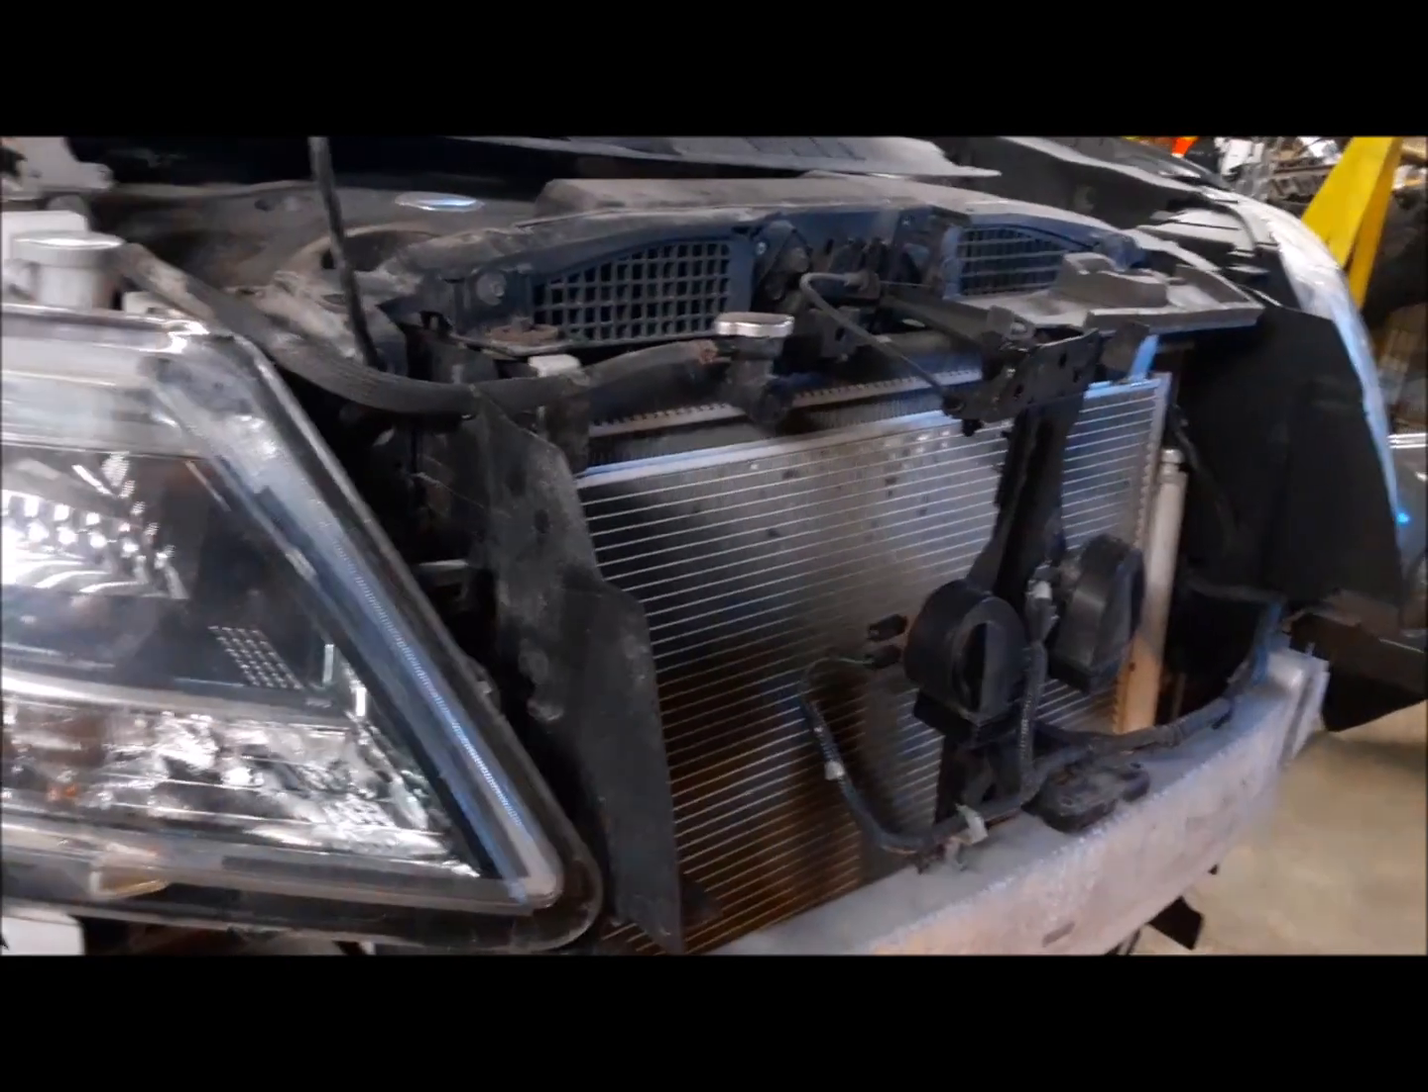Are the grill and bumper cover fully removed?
Yes.